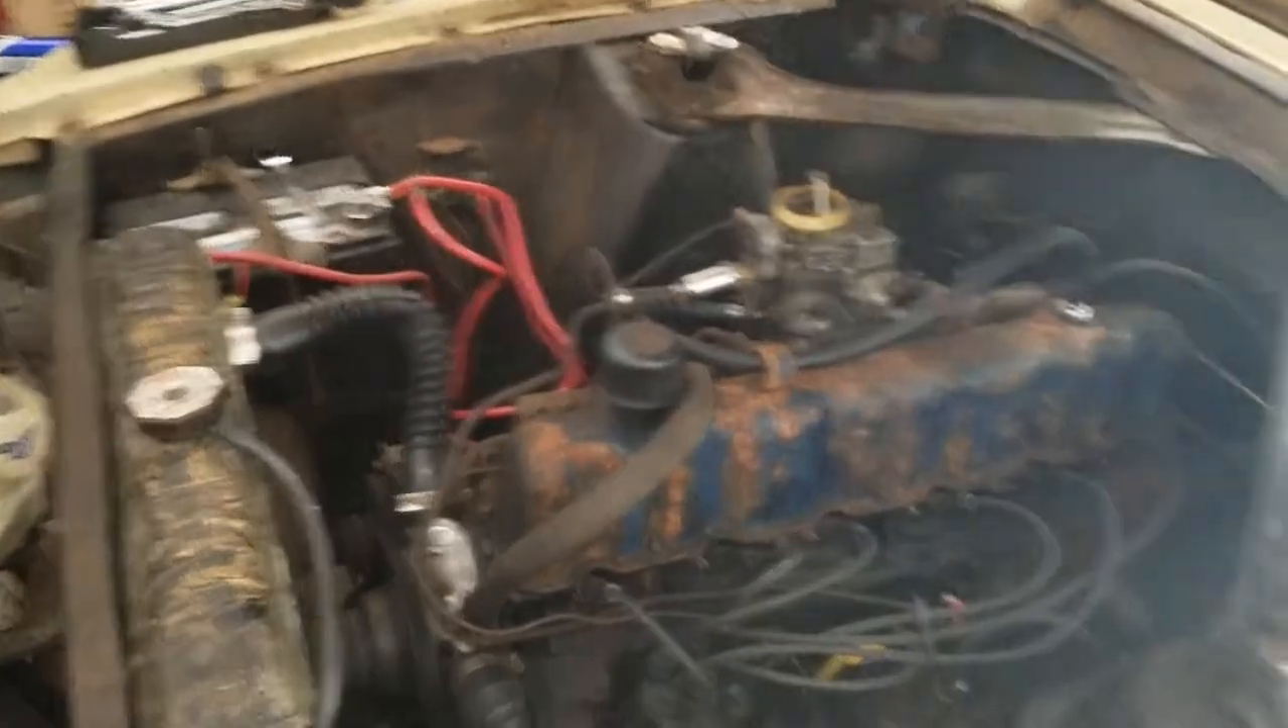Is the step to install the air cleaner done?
No.